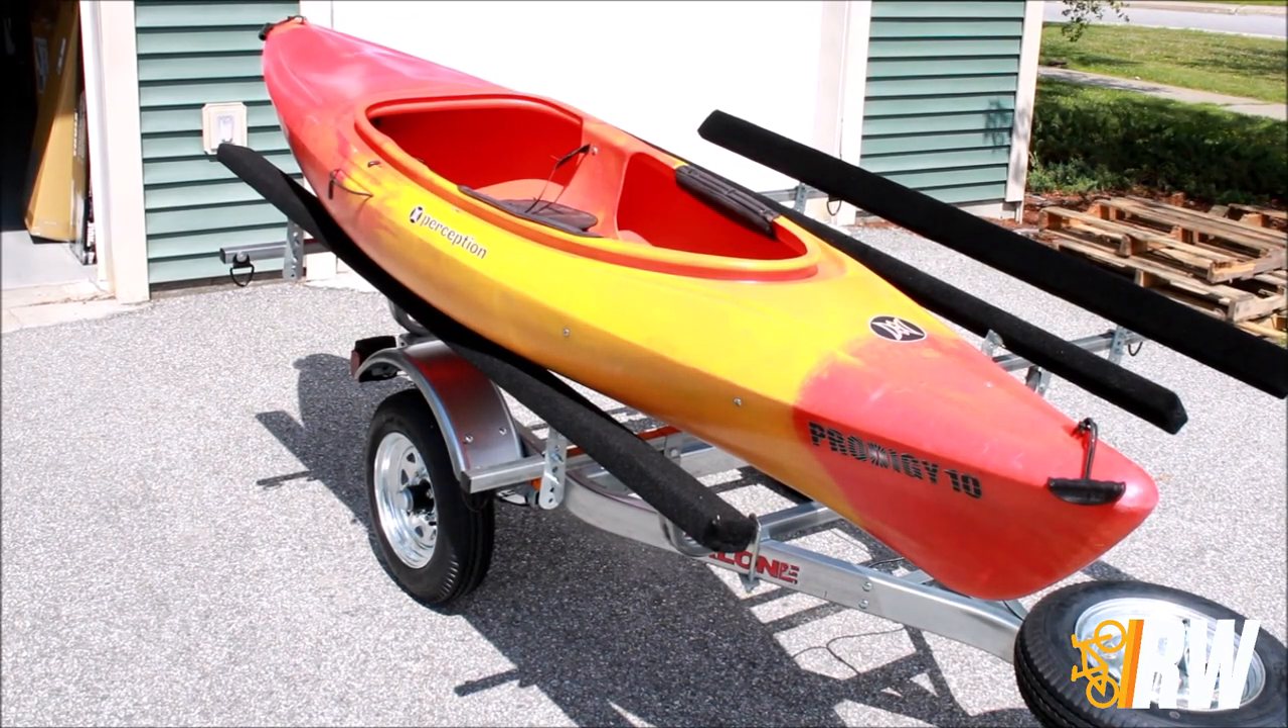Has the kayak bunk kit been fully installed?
Yes.